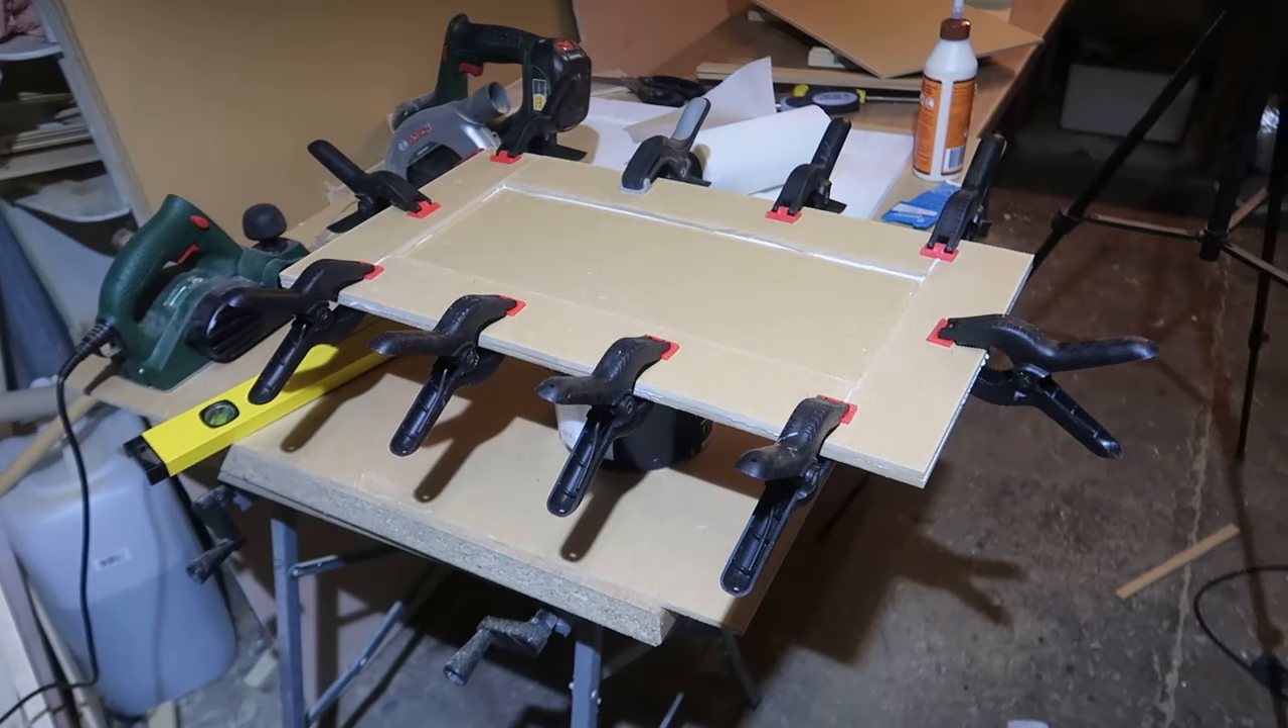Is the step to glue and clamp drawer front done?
Yes.